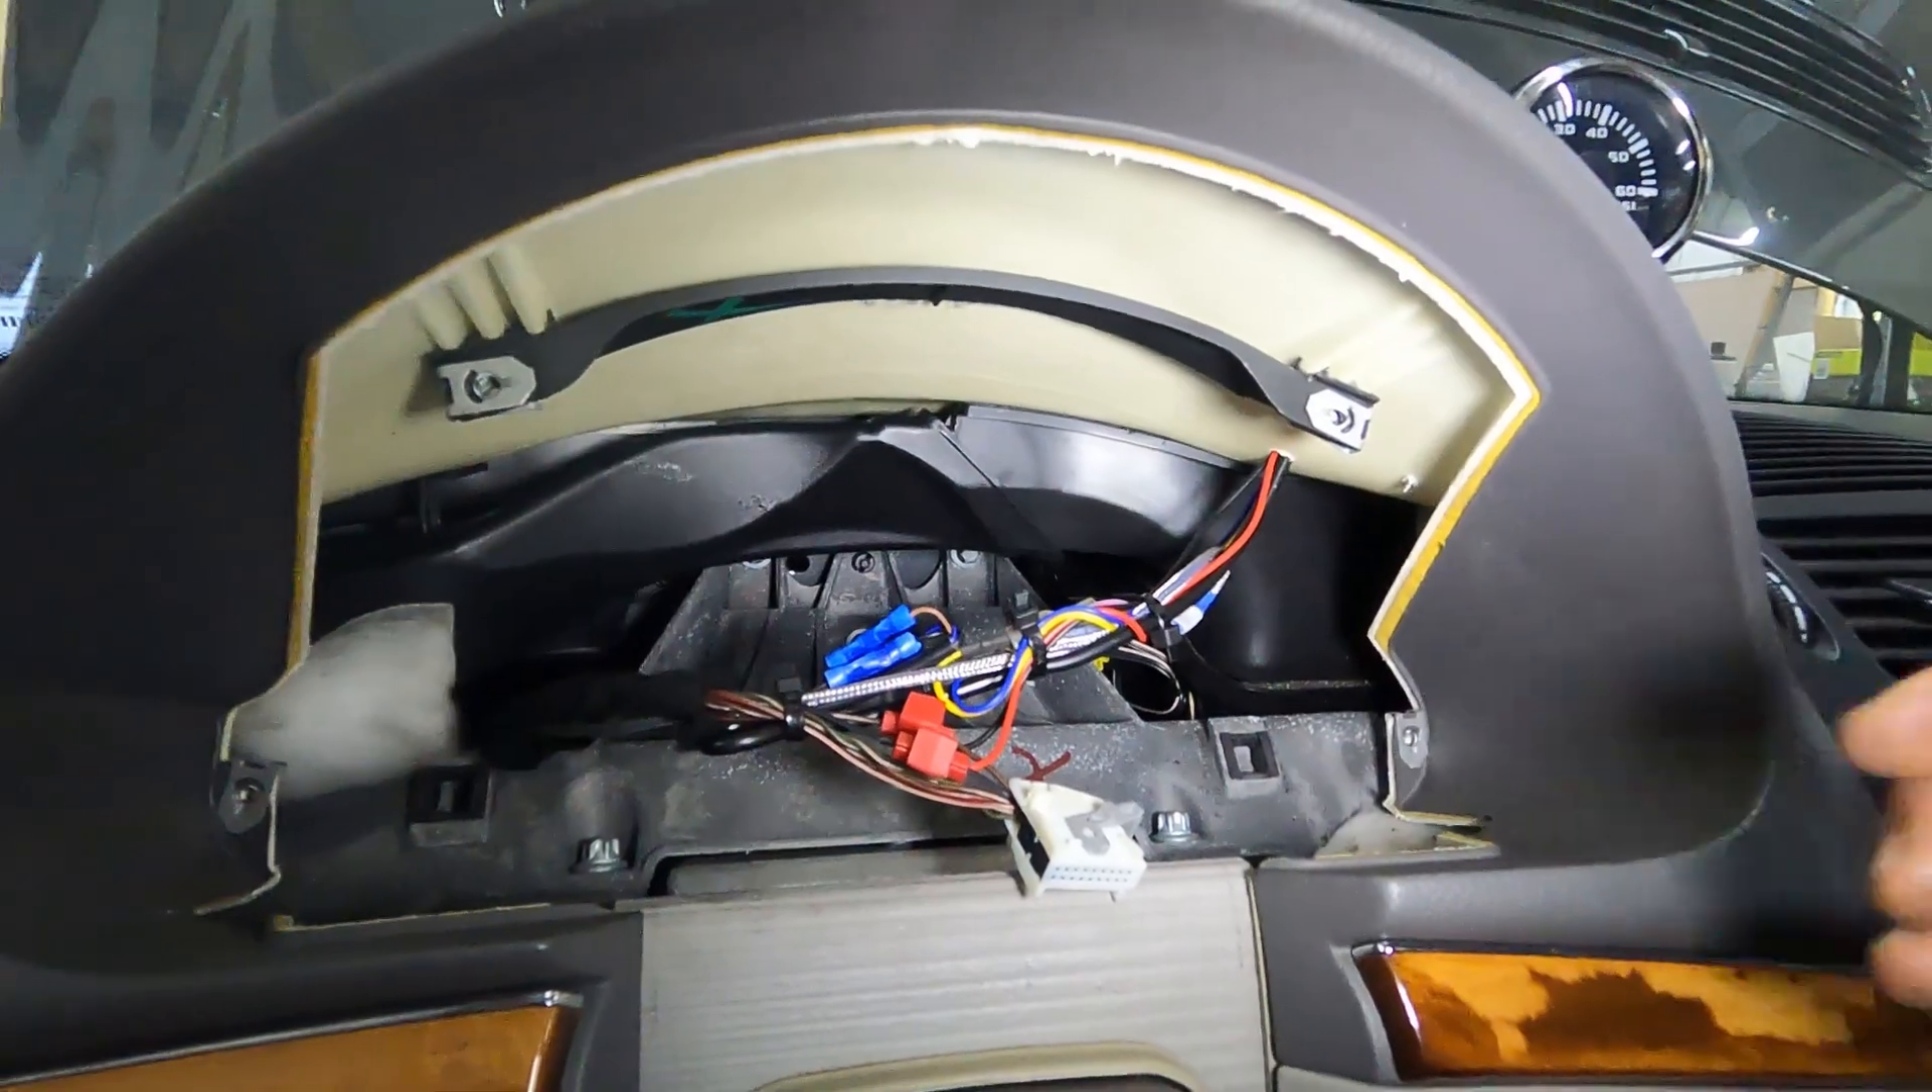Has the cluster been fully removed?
Yes.